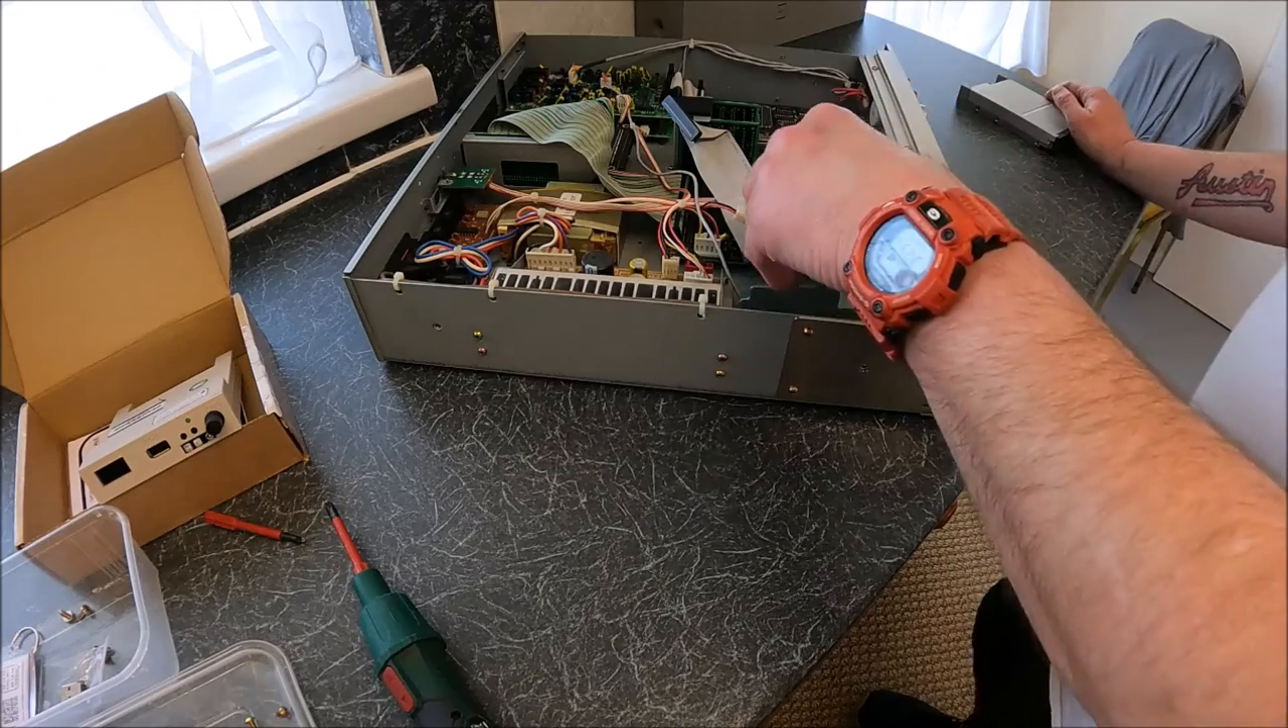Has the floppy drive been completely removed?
Yes.